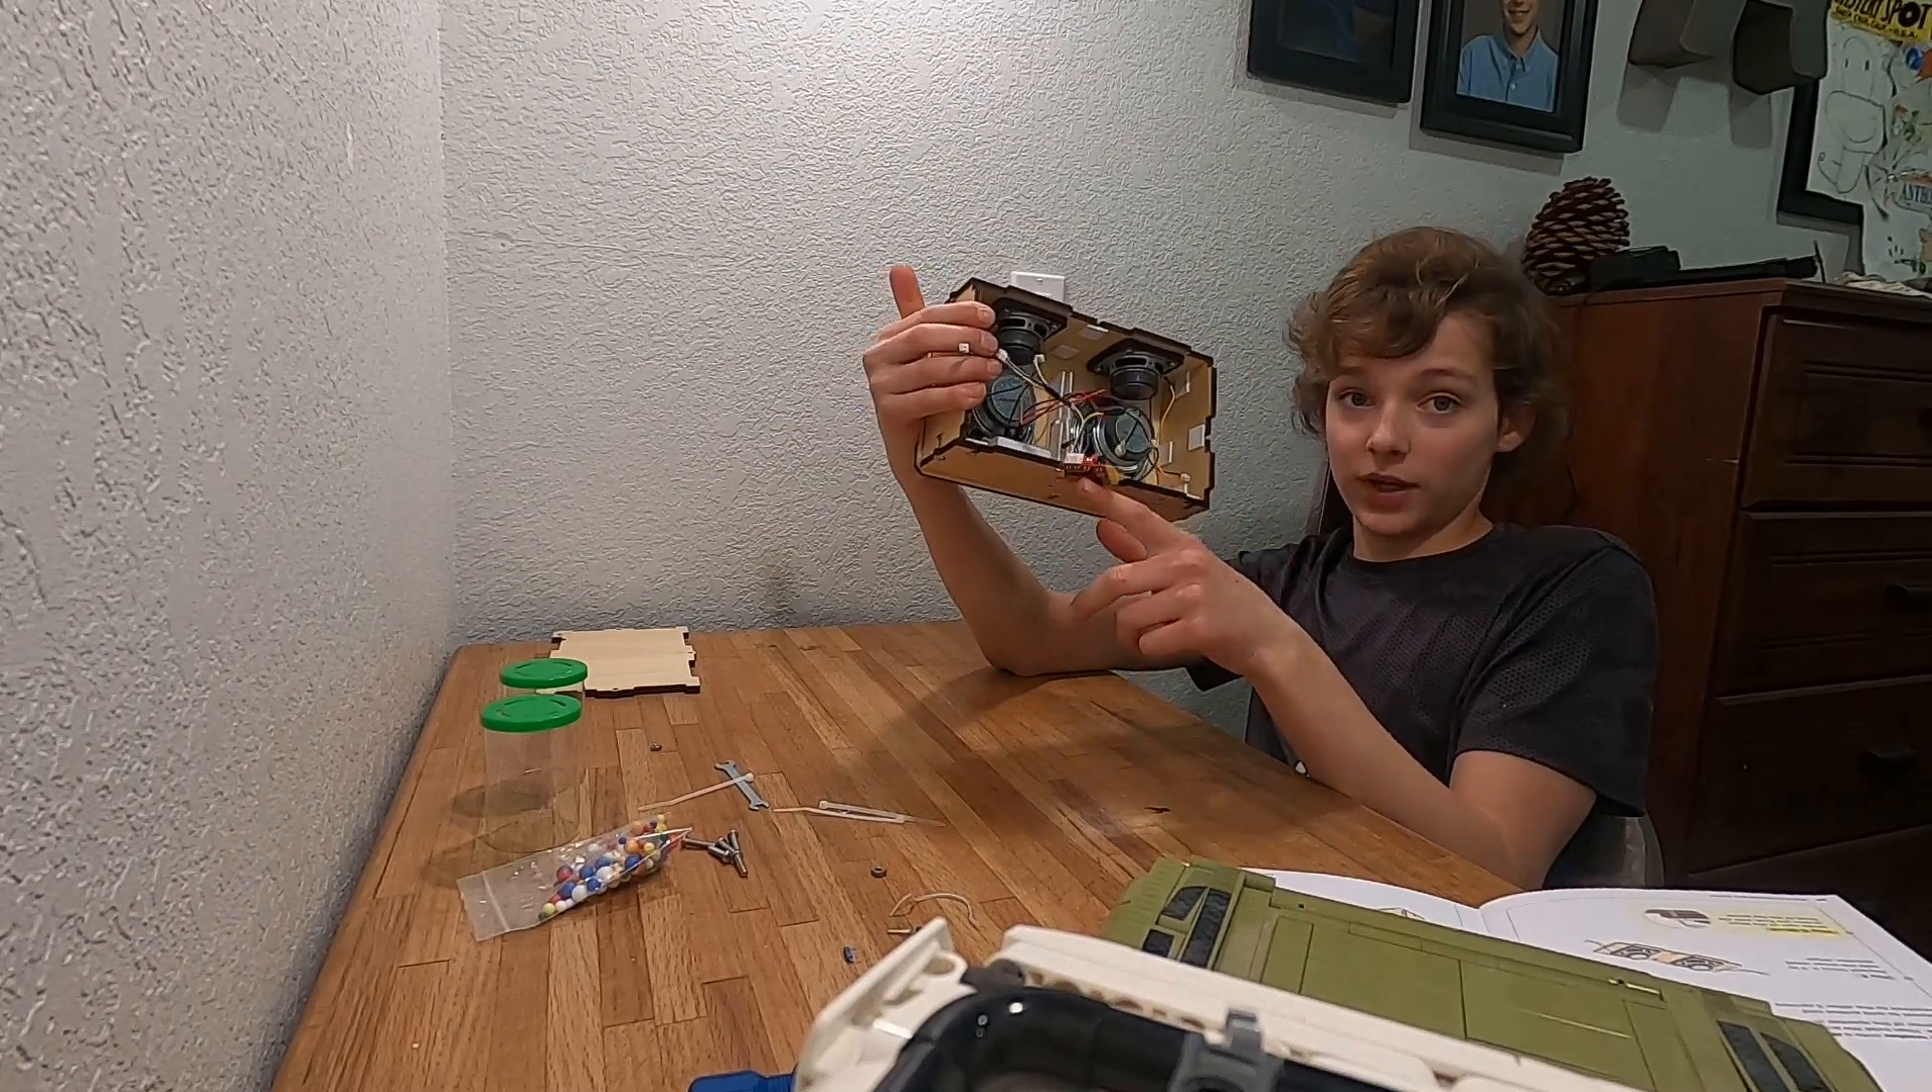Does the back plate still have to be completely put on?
Yes.